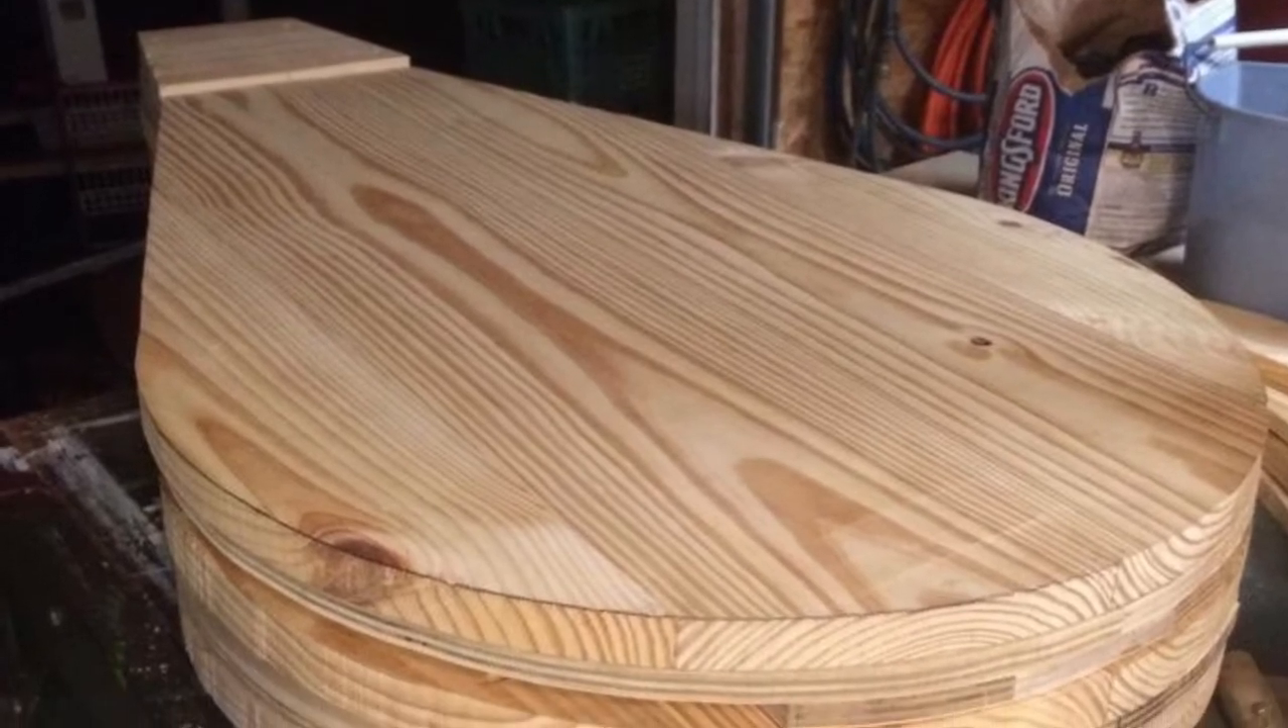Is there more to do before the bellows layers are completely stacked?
No.